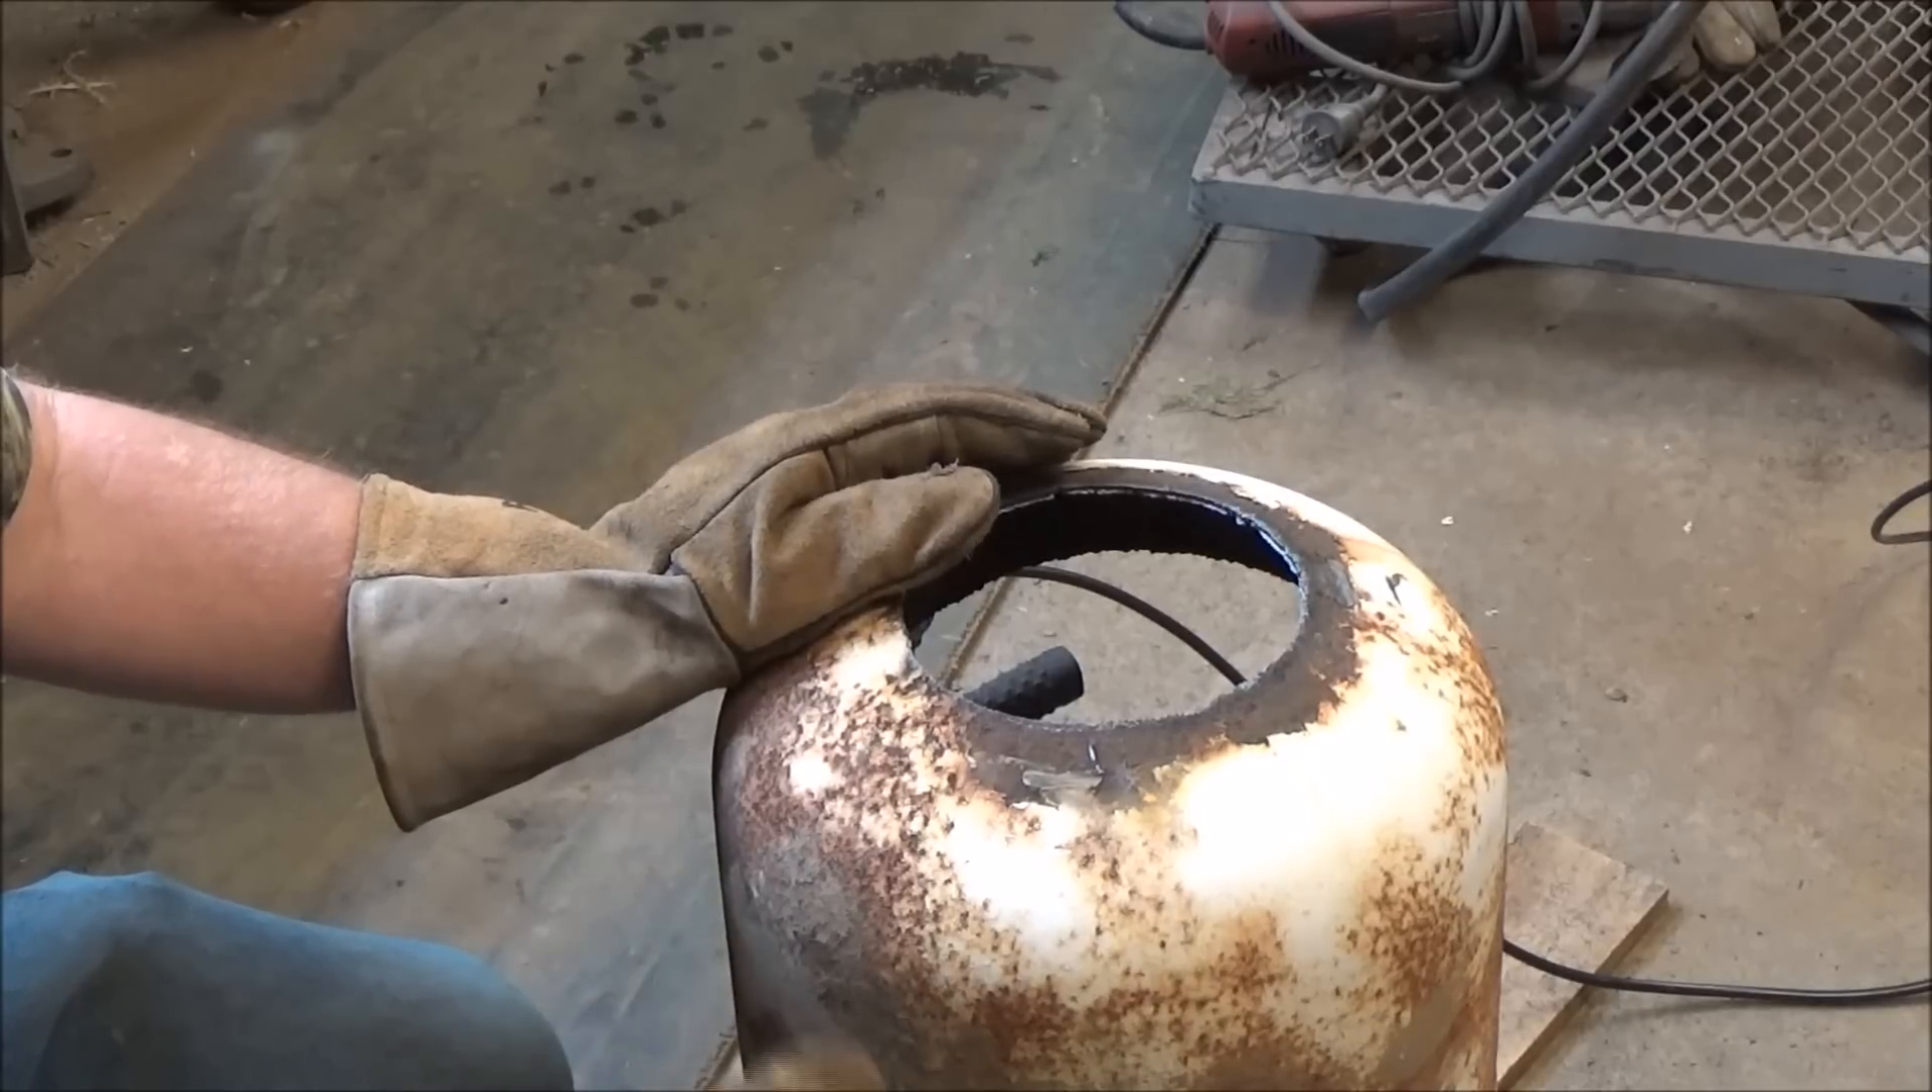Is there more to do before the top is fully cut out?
No.